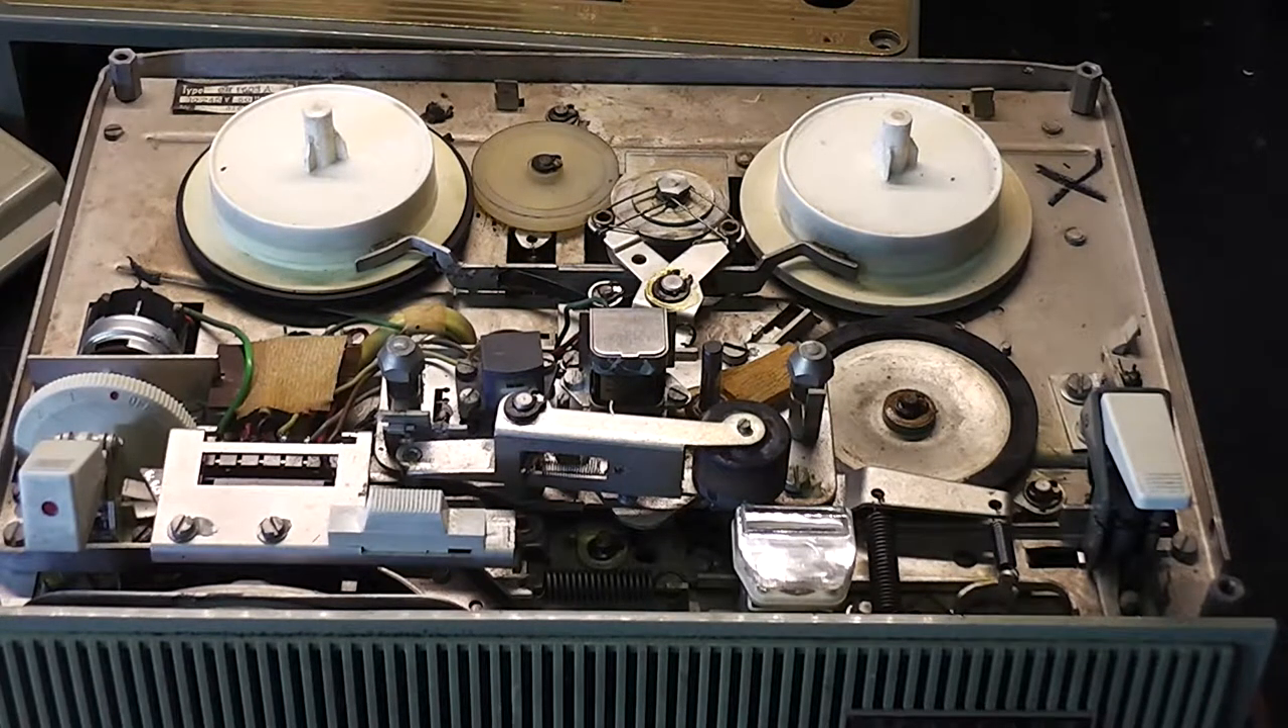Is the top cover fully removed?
Yes.